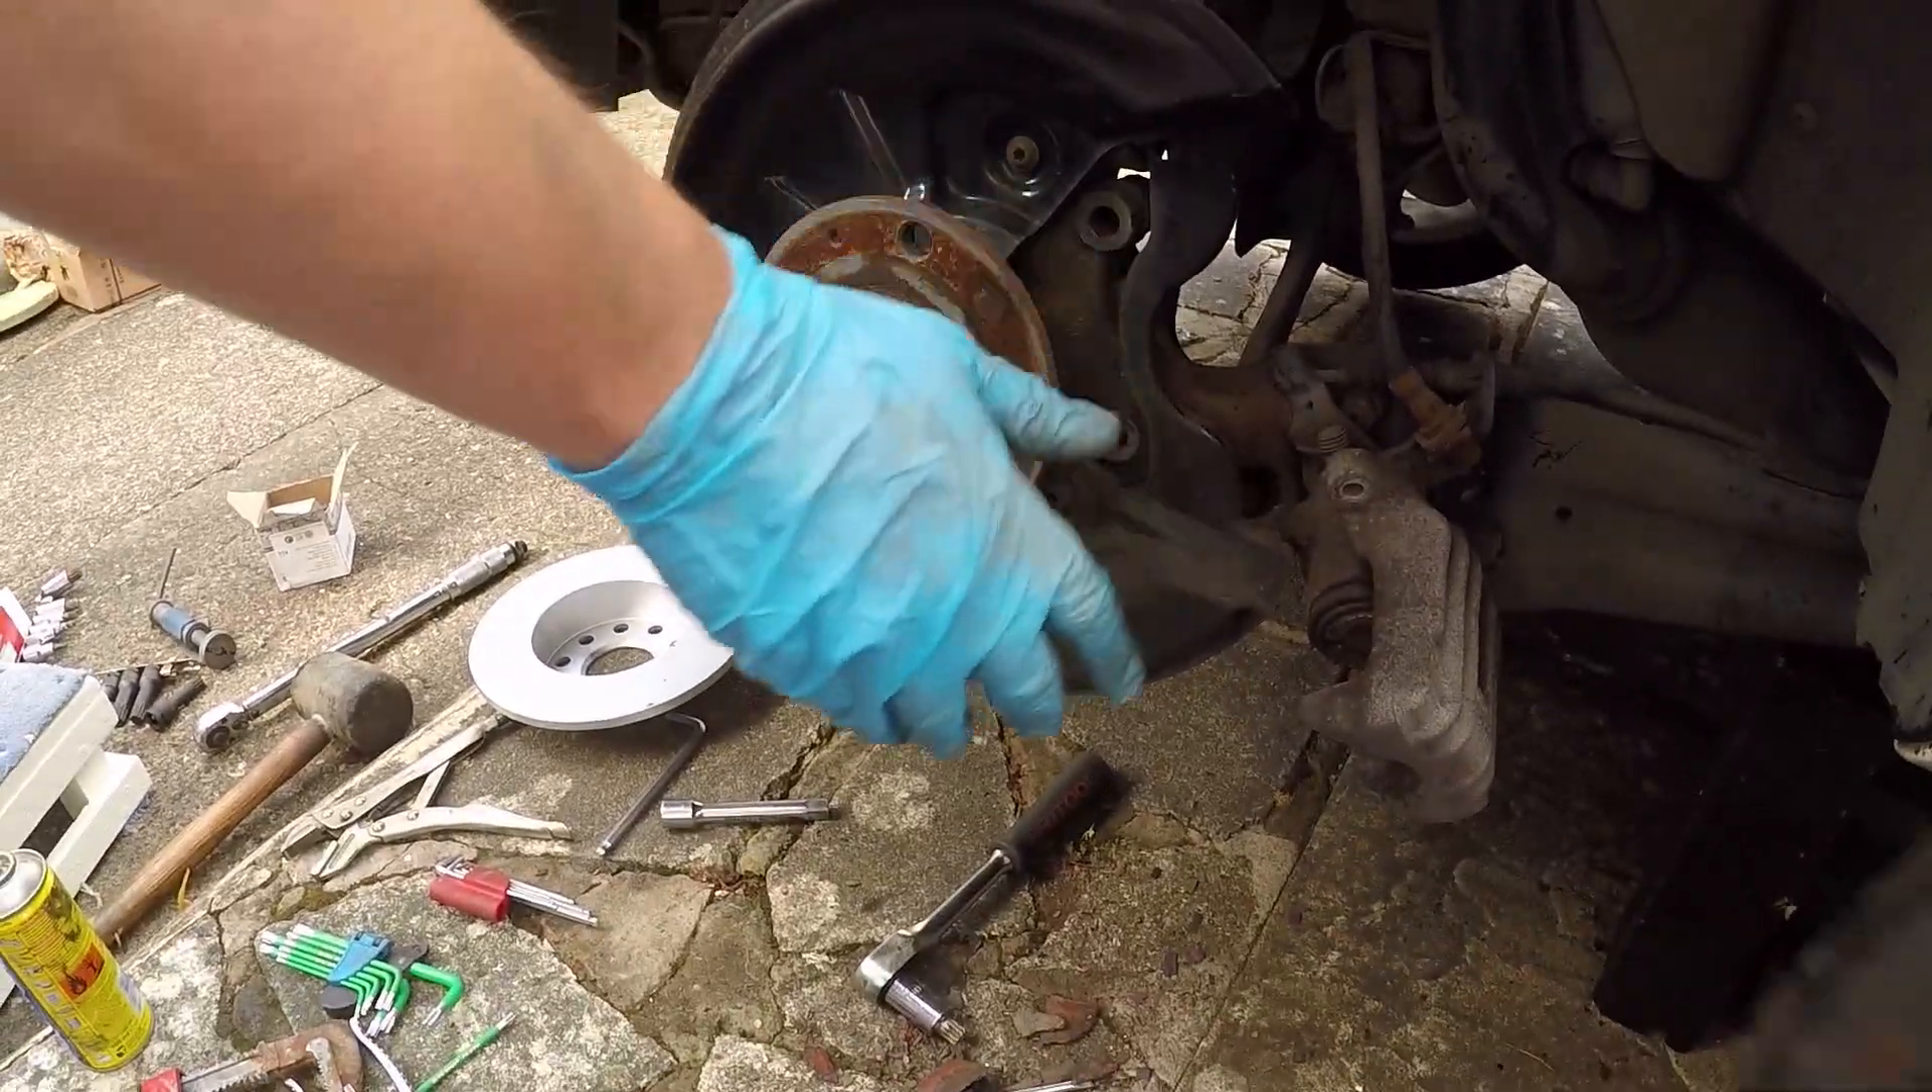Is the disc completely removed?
Yes.